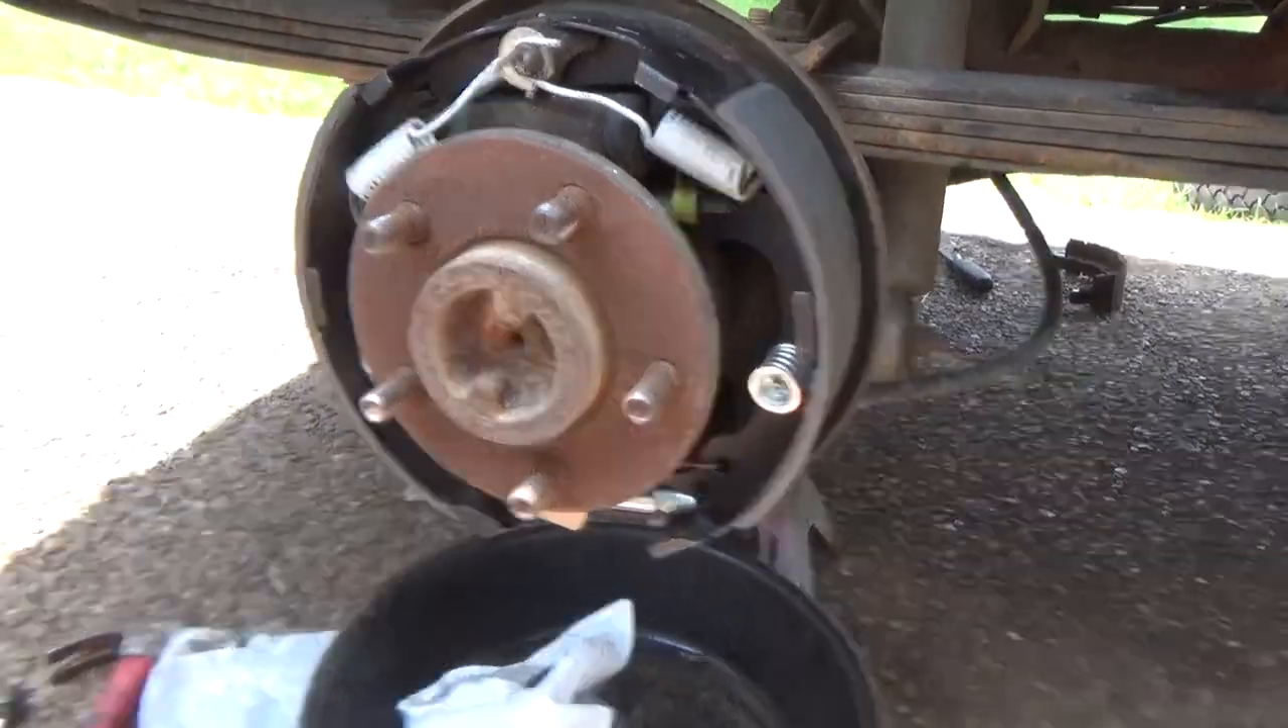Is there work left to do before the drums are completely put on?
Yes.